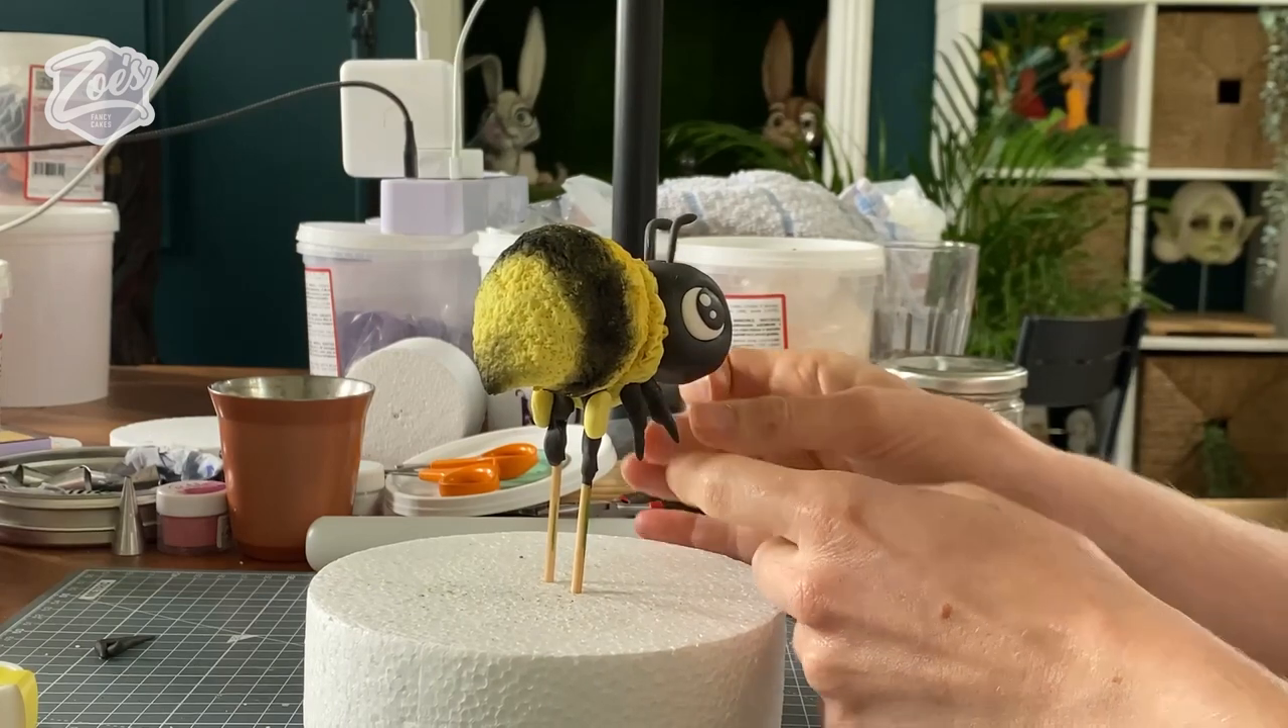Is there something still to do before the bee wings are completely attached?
Yes.